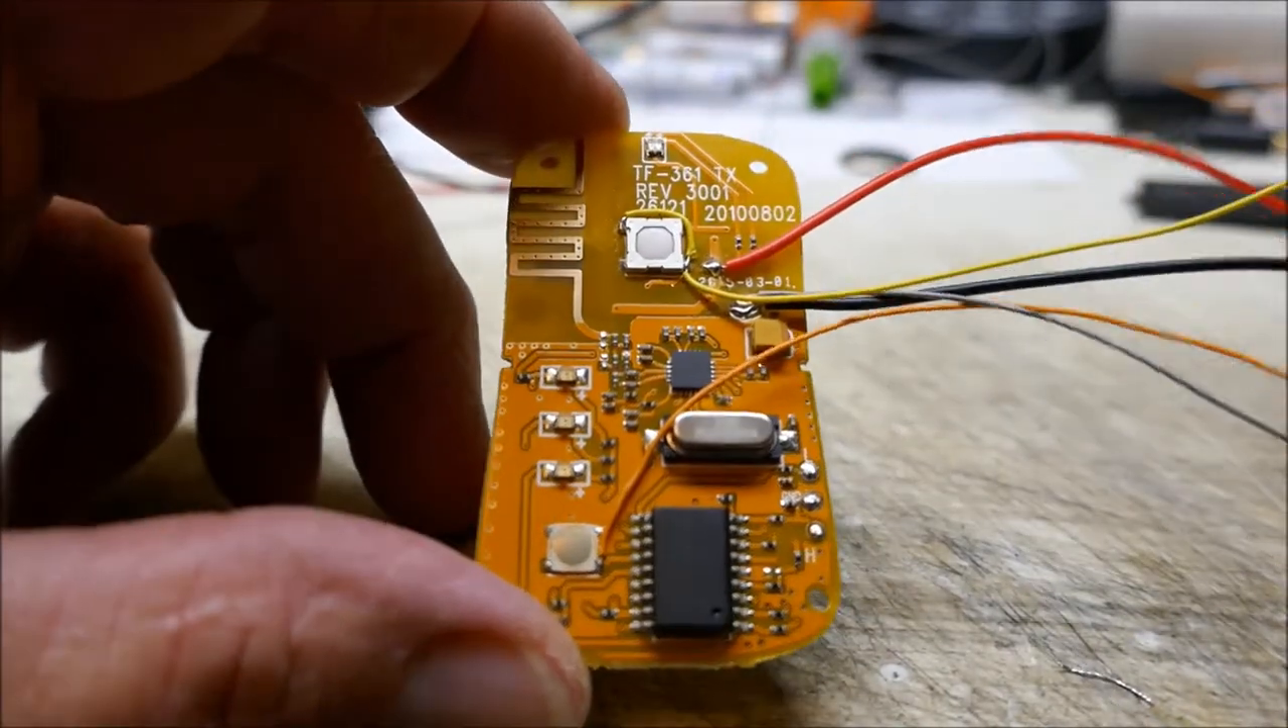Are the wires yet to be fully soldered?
No.